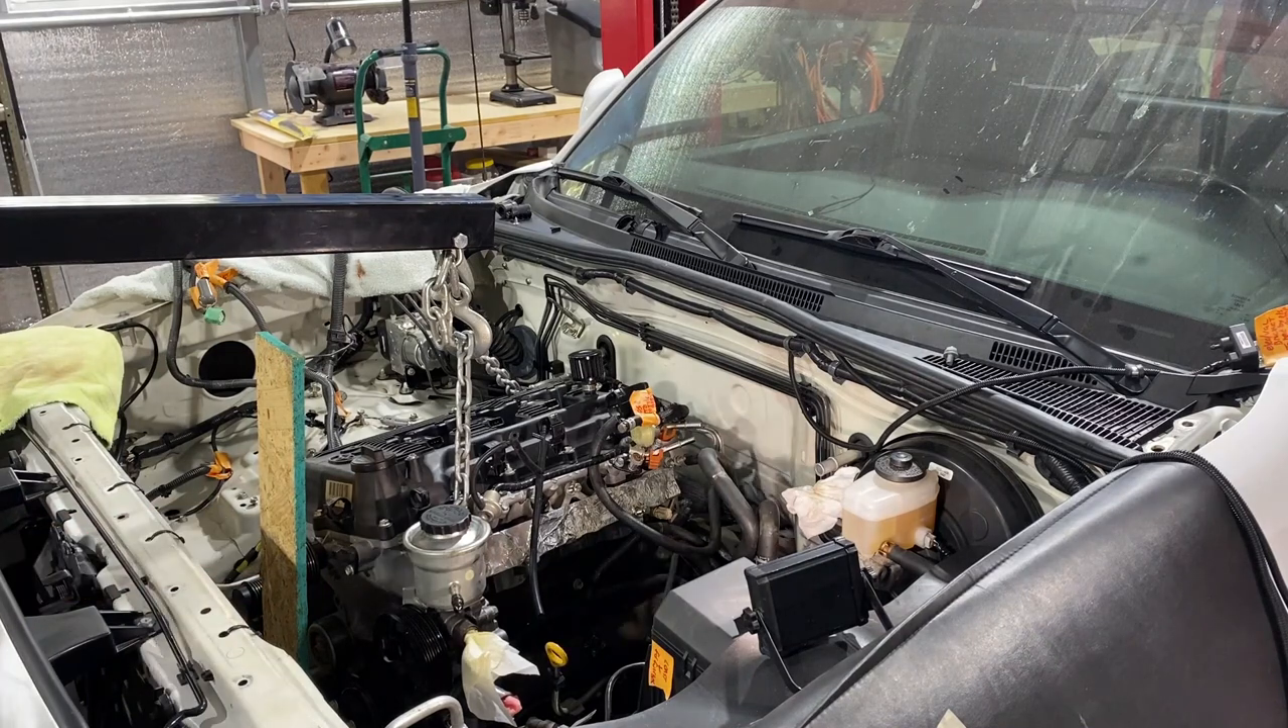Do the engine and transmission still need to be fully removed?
Yes.